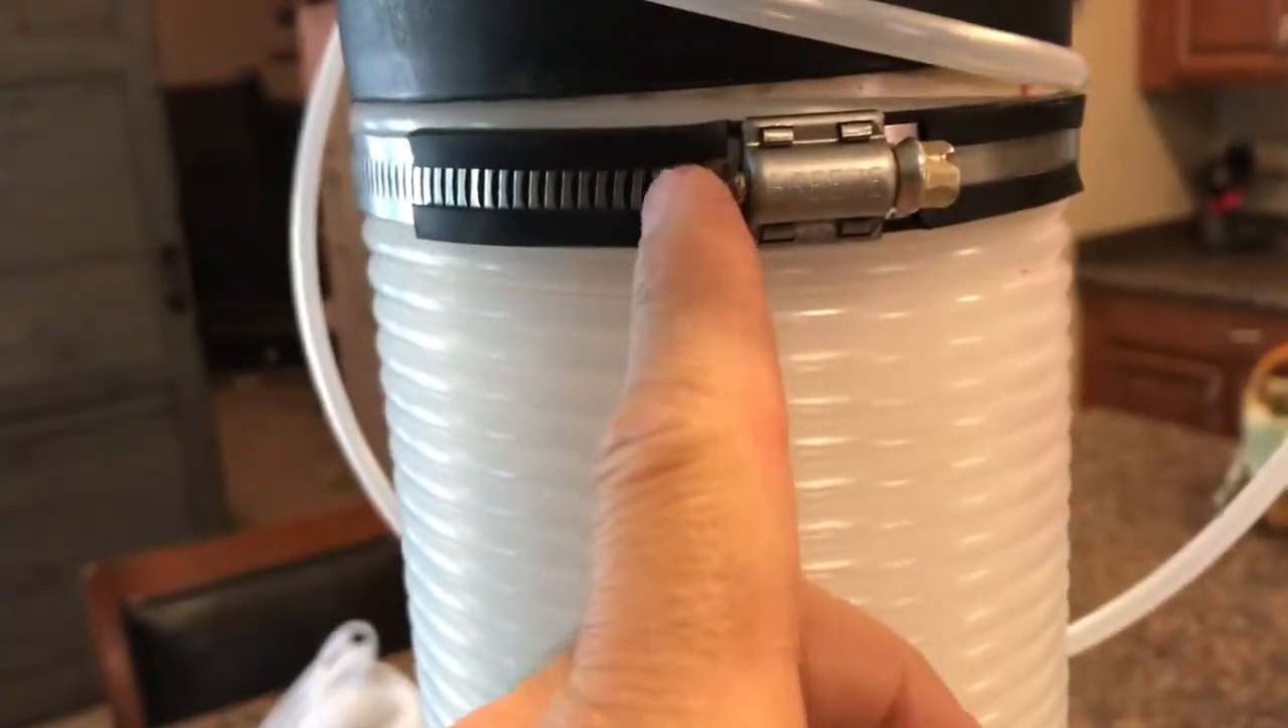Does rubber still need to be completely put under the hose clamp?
No.